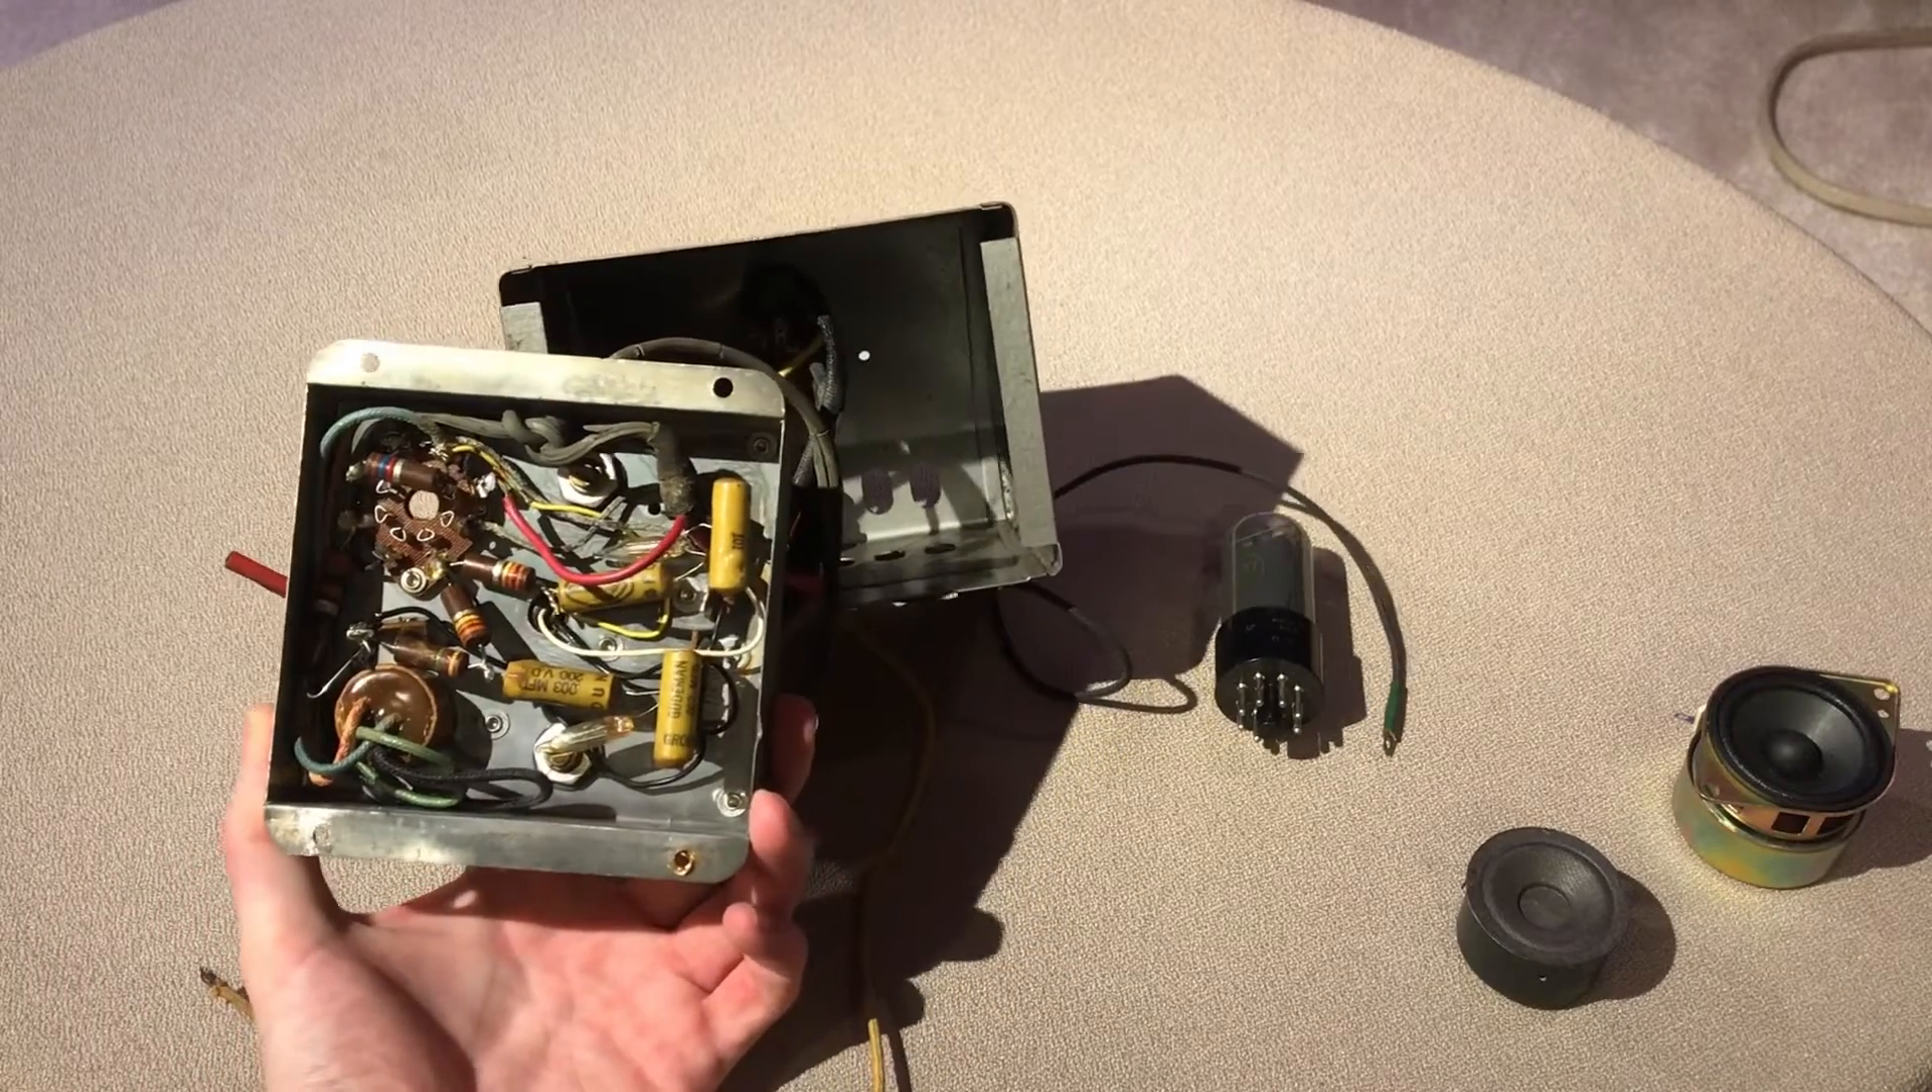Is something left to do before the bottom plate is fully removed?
No.